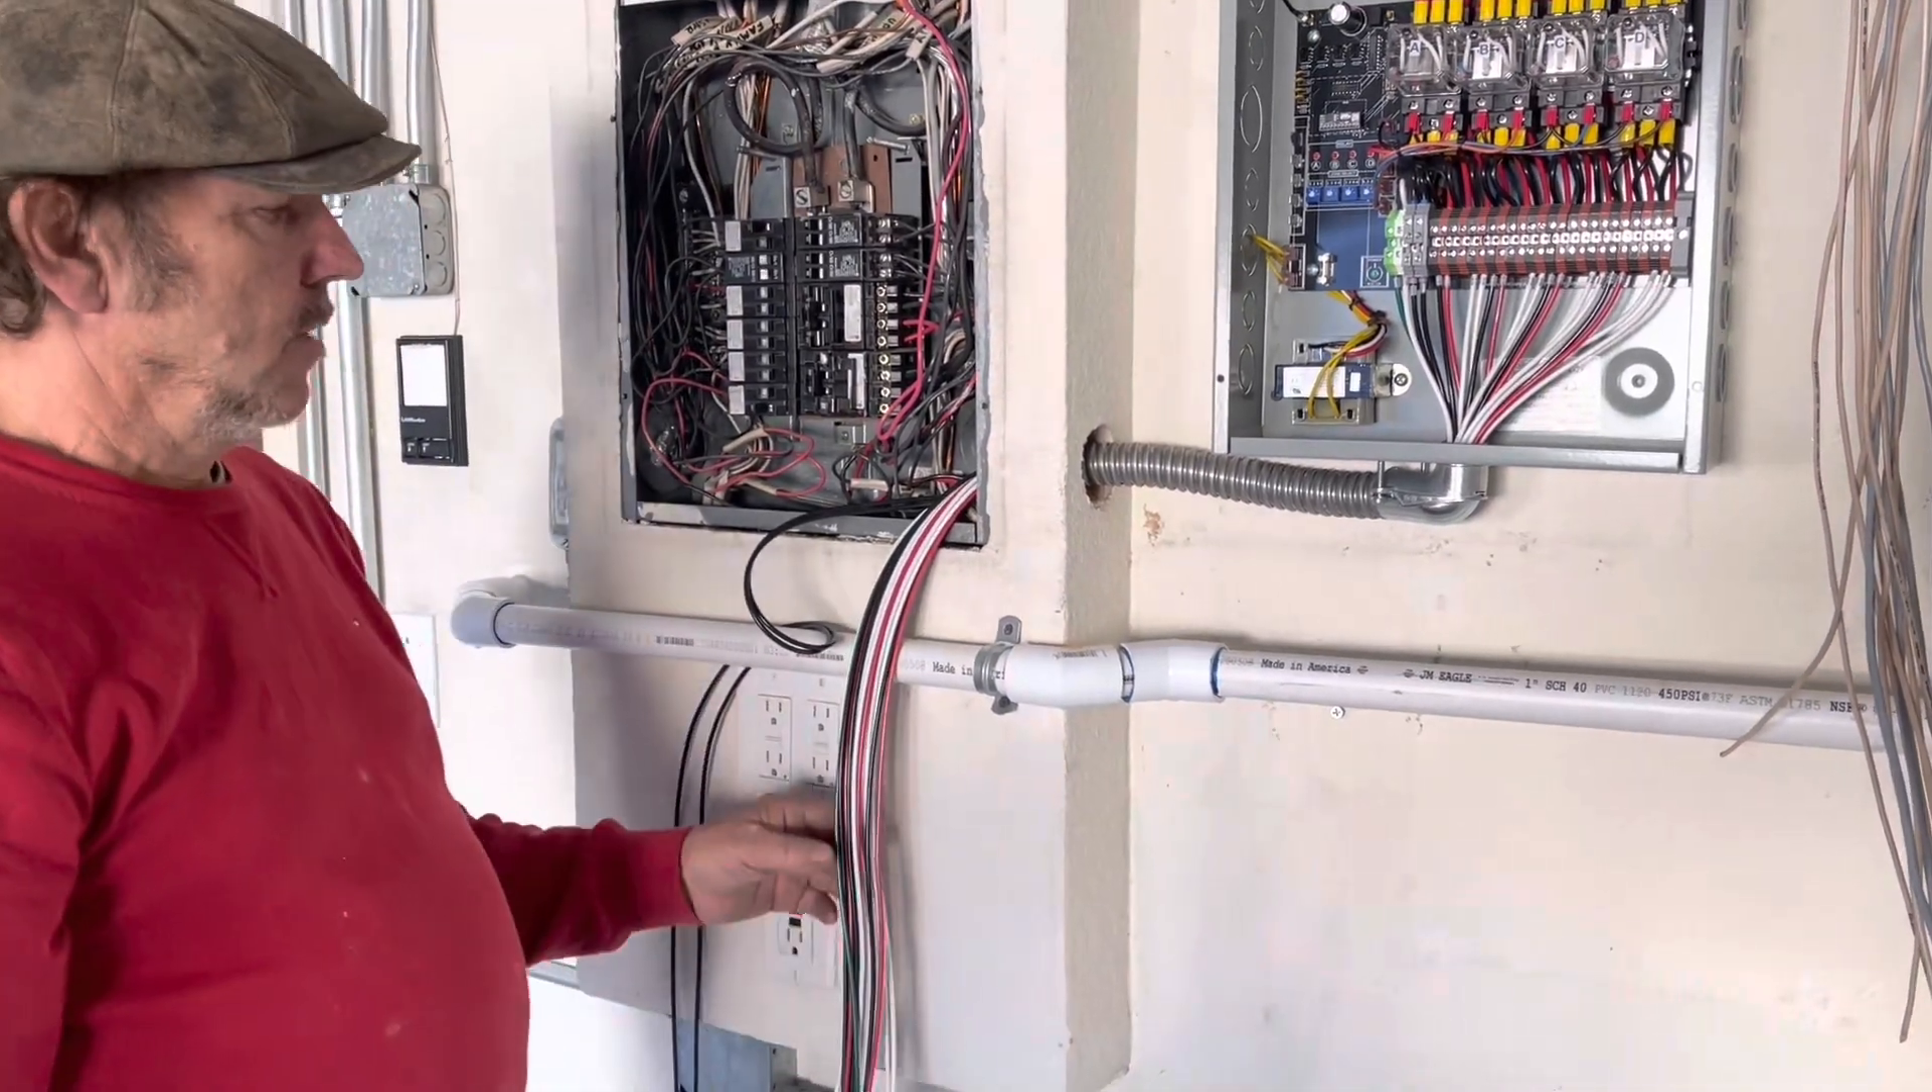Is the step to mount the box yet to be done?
No.